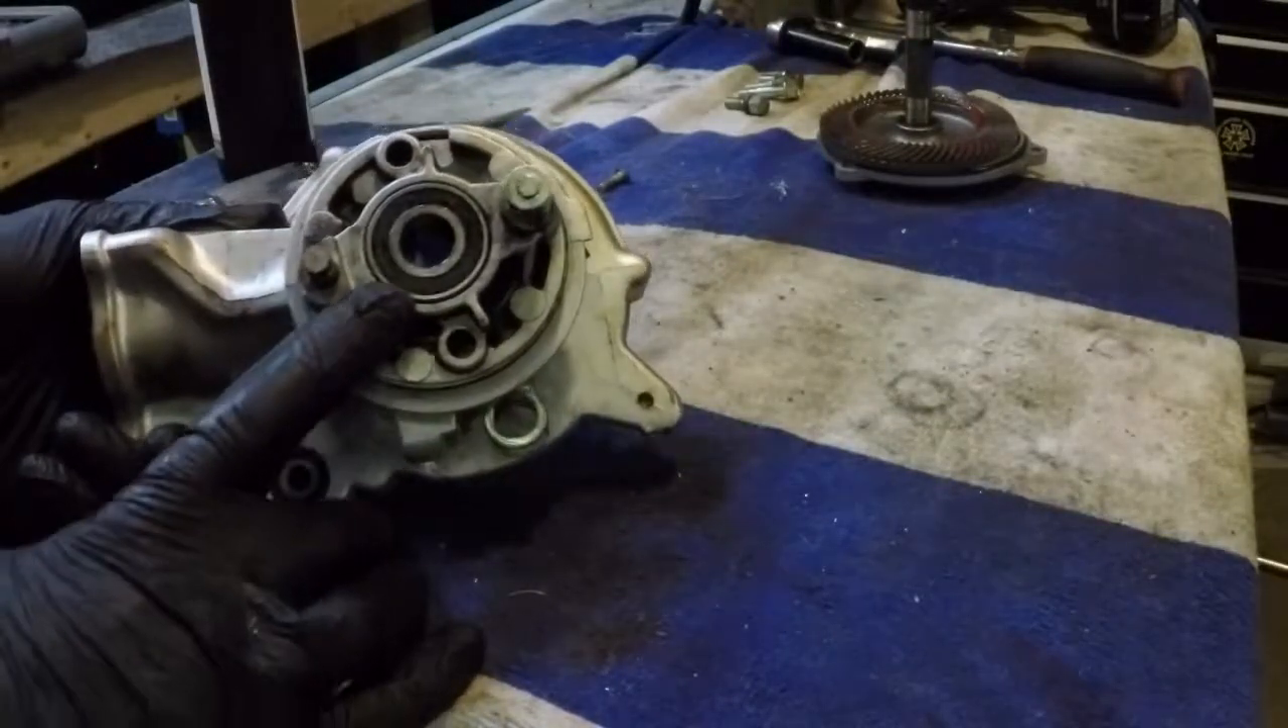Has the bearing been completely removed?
No.